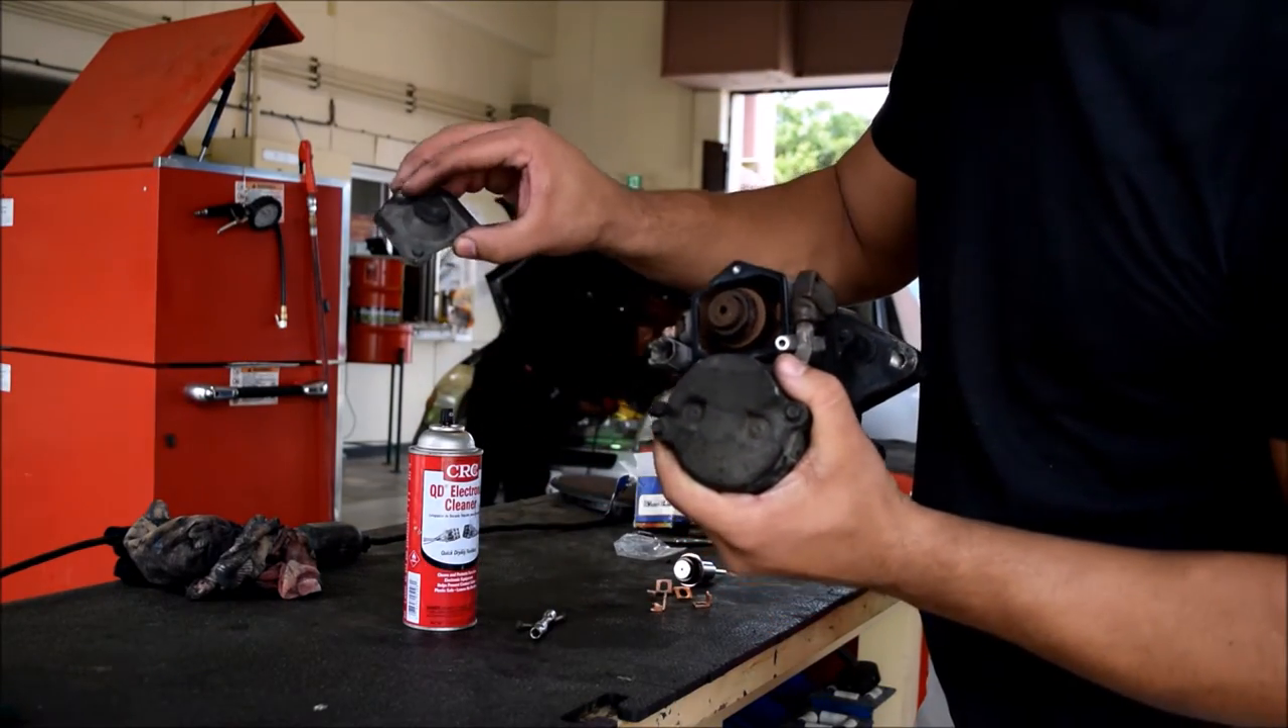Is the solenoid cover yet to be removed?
No.